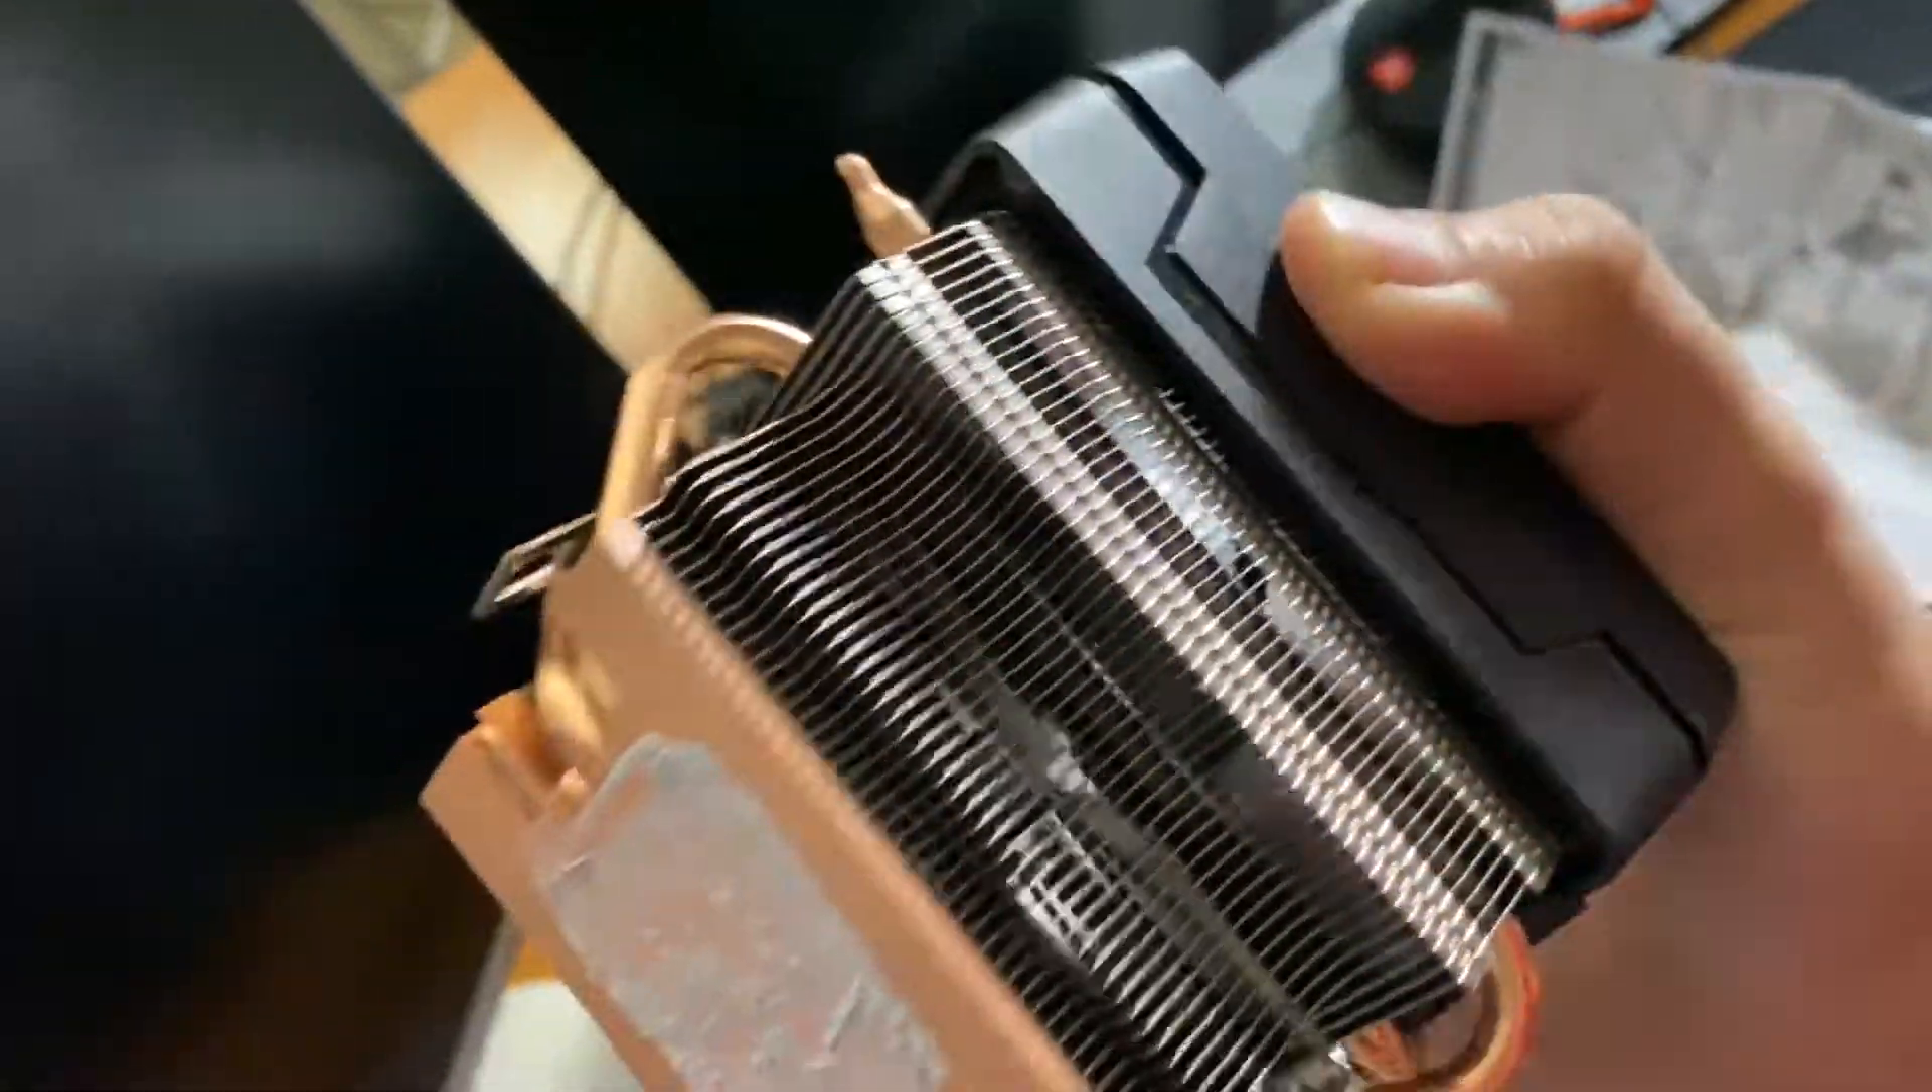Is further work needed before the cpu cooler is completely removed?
No.